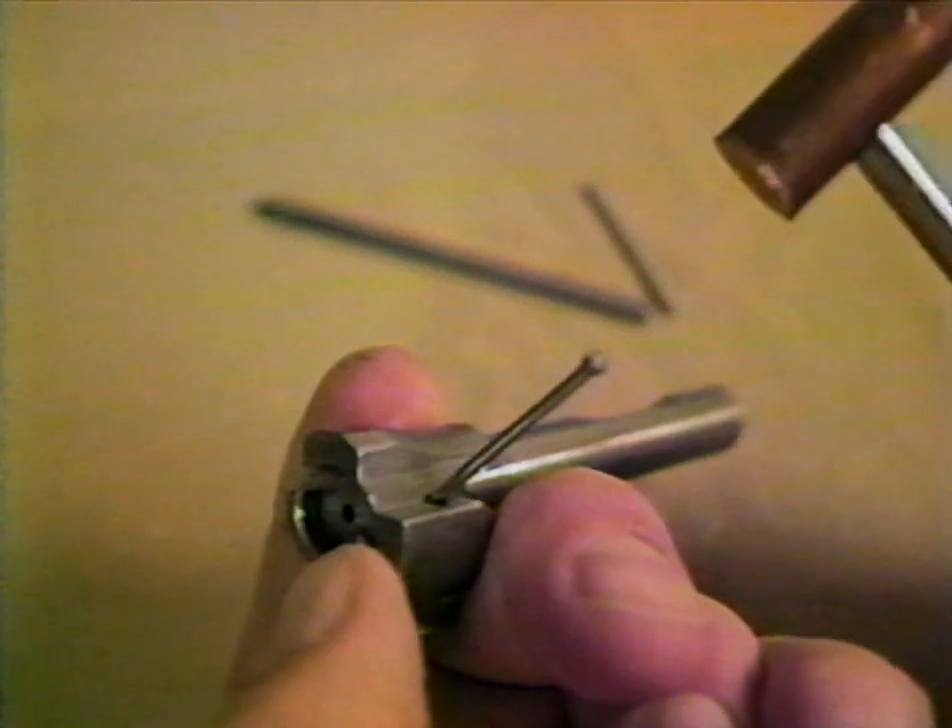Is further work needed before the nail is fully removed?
Yes.